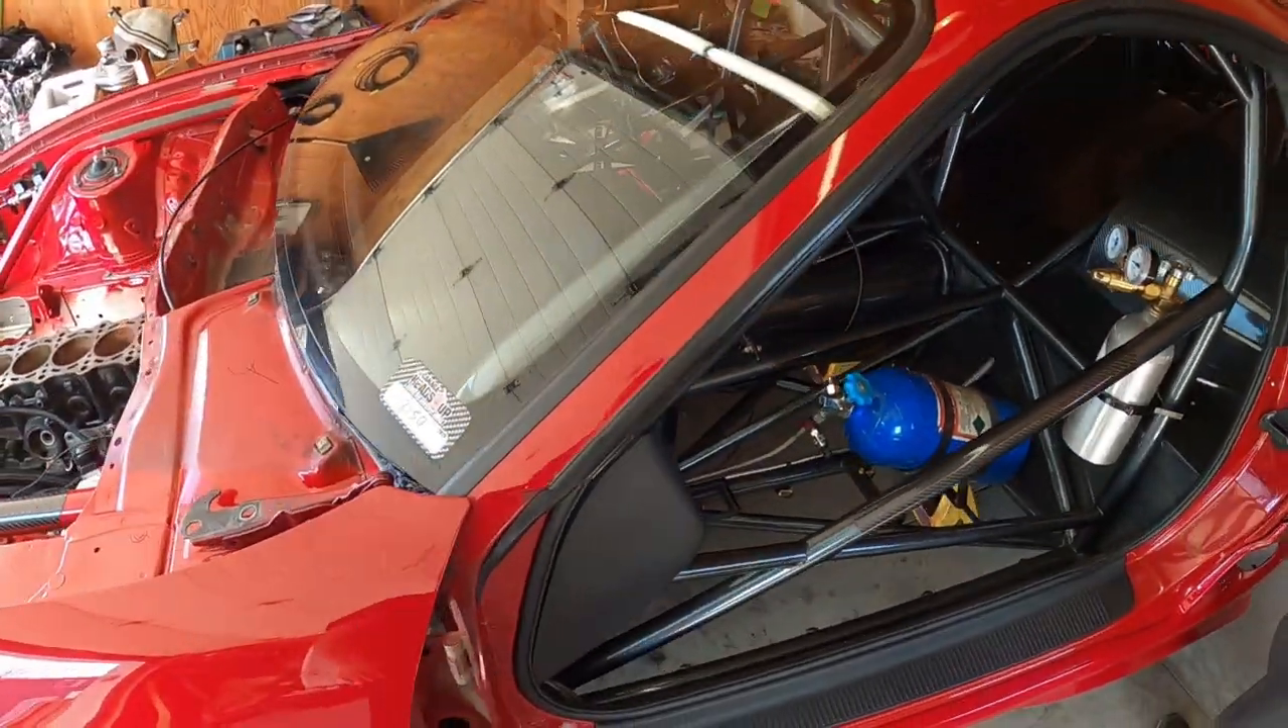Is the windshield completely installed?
Yes.